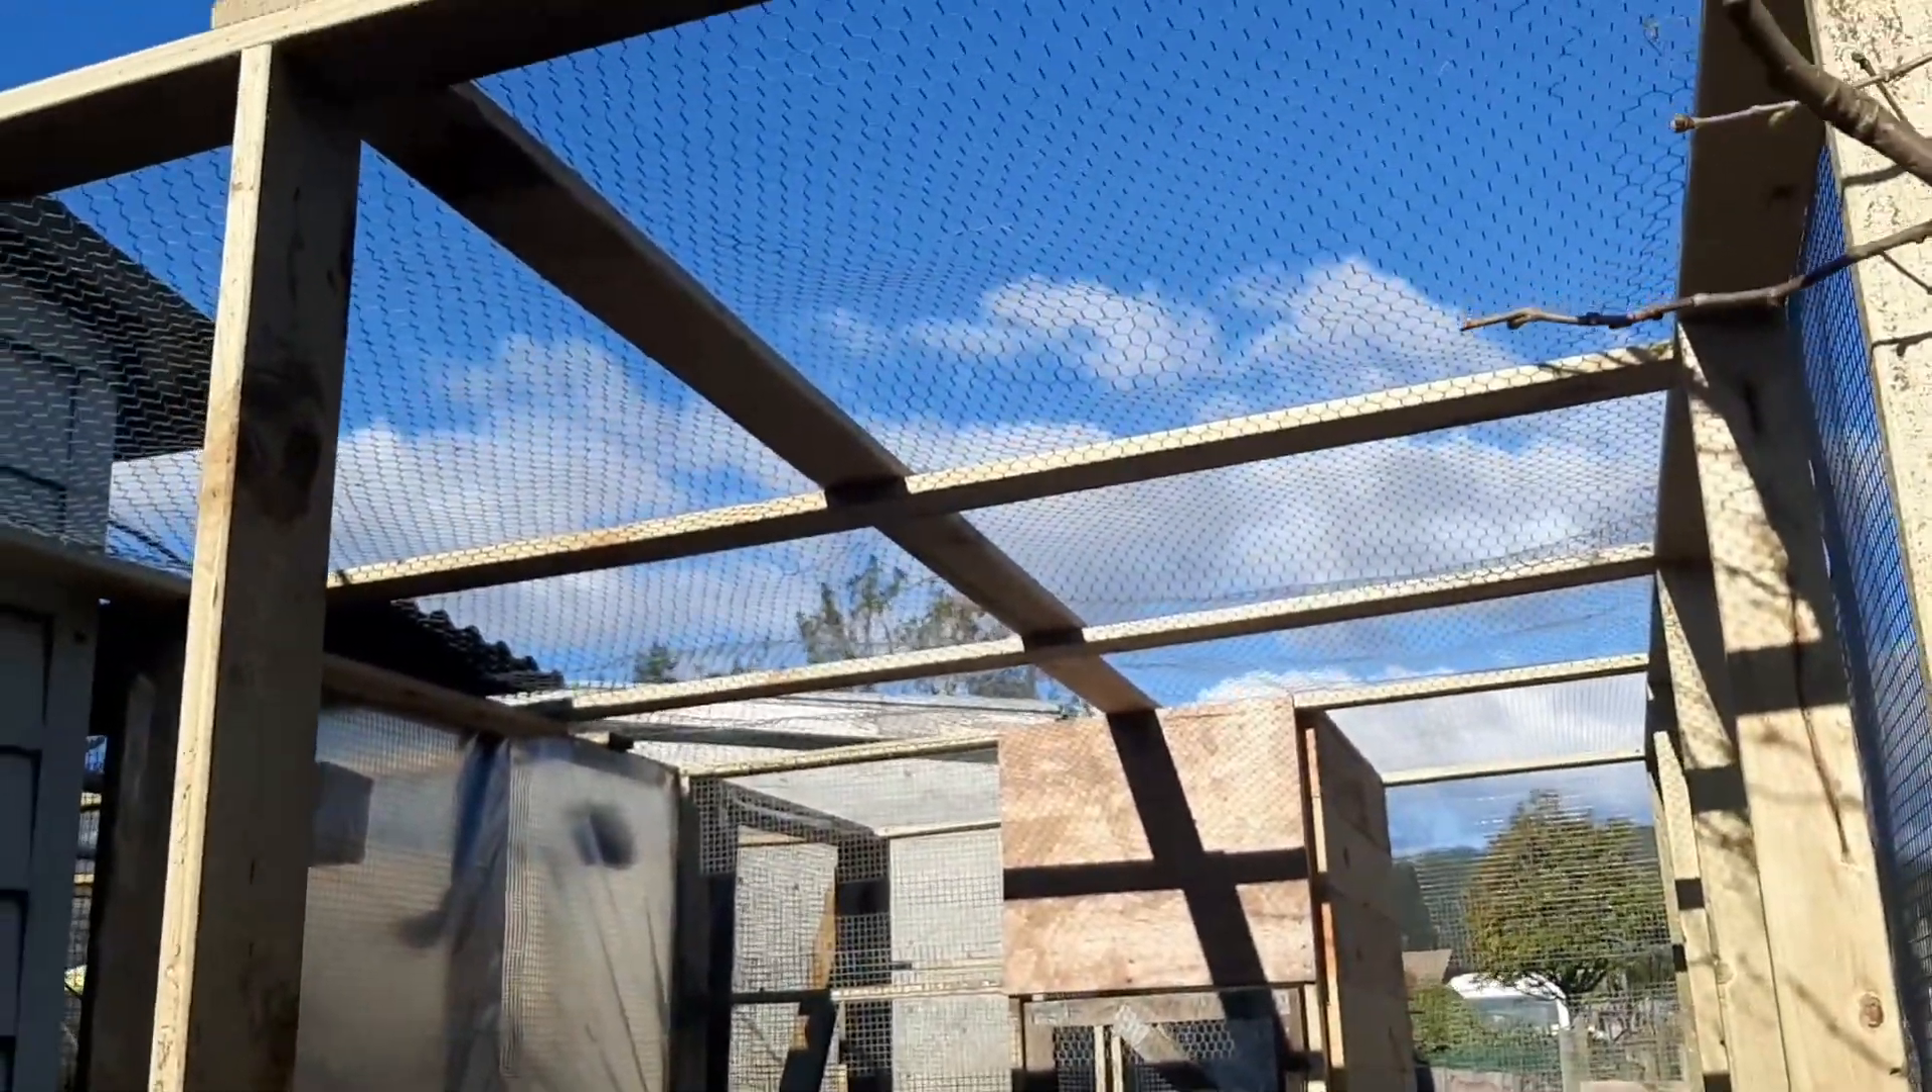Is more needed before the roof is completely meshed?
No.